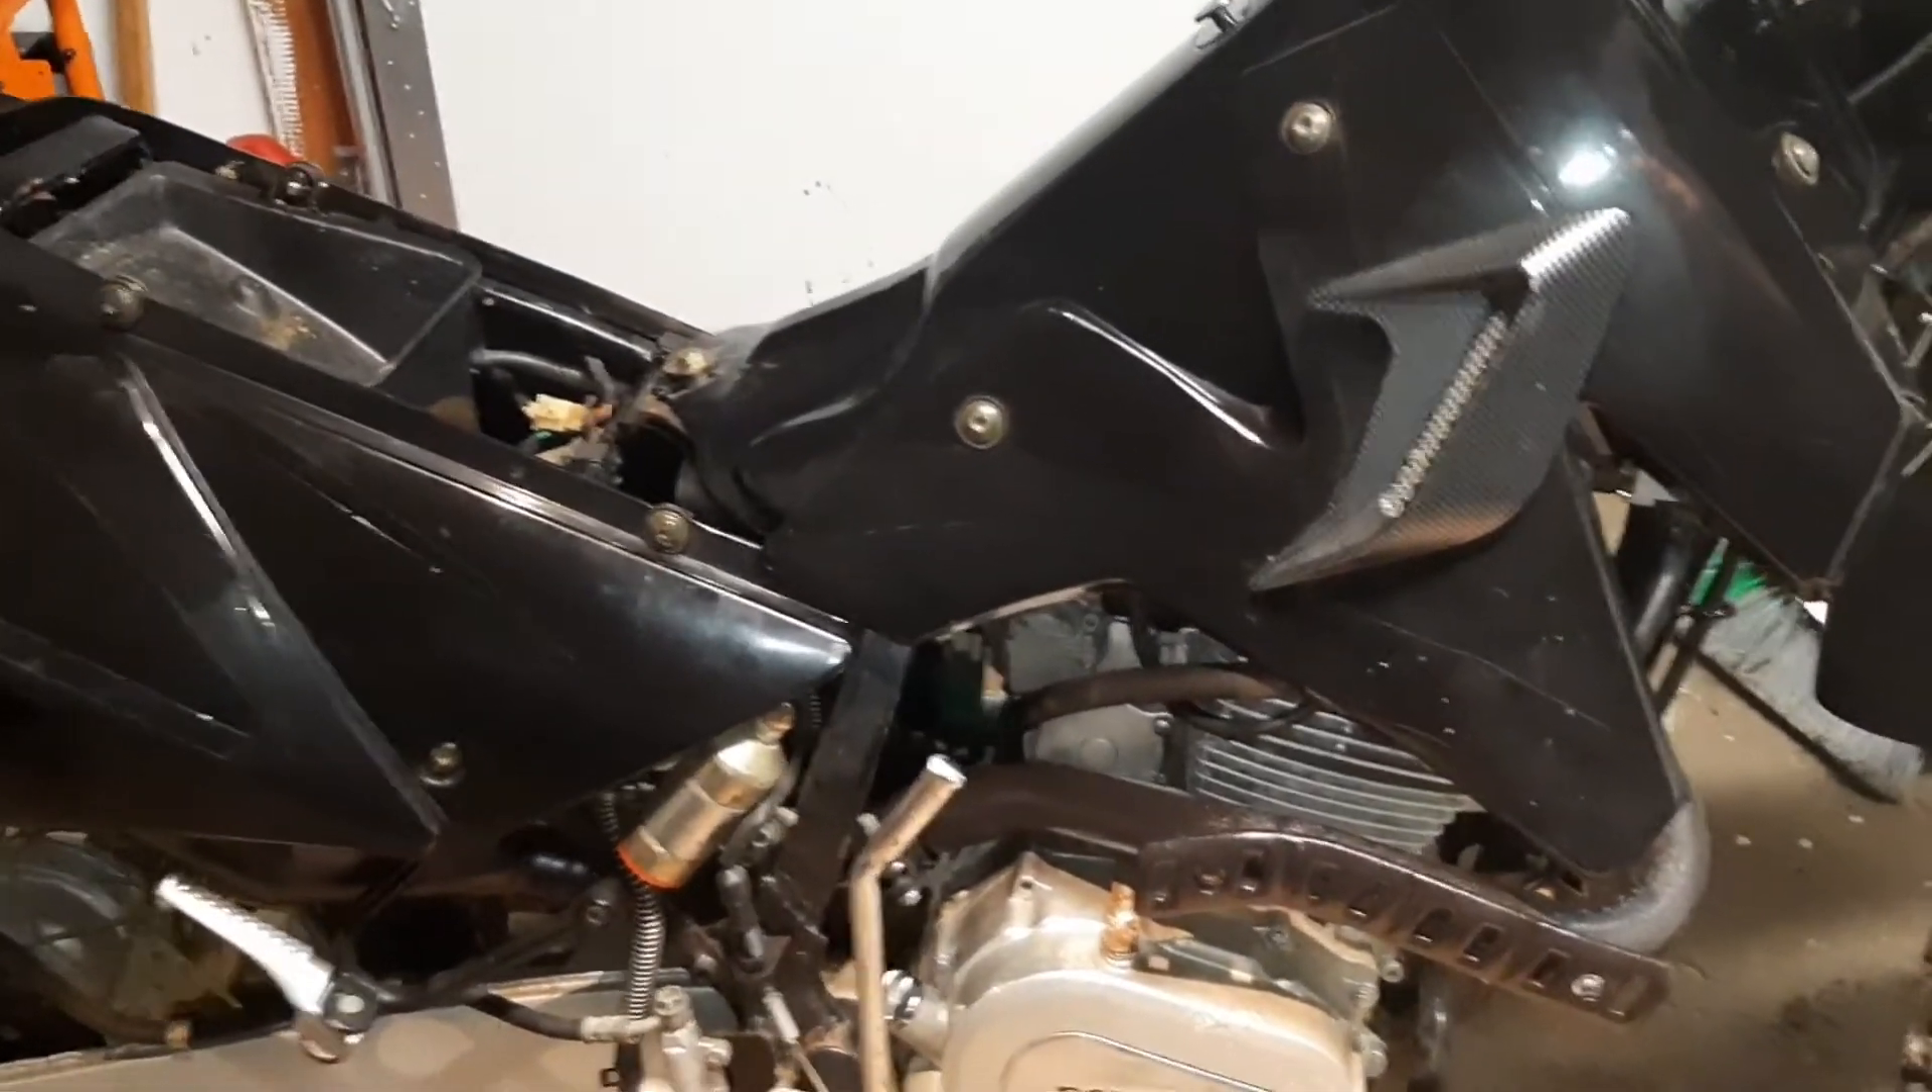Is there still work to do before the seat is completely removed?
No.